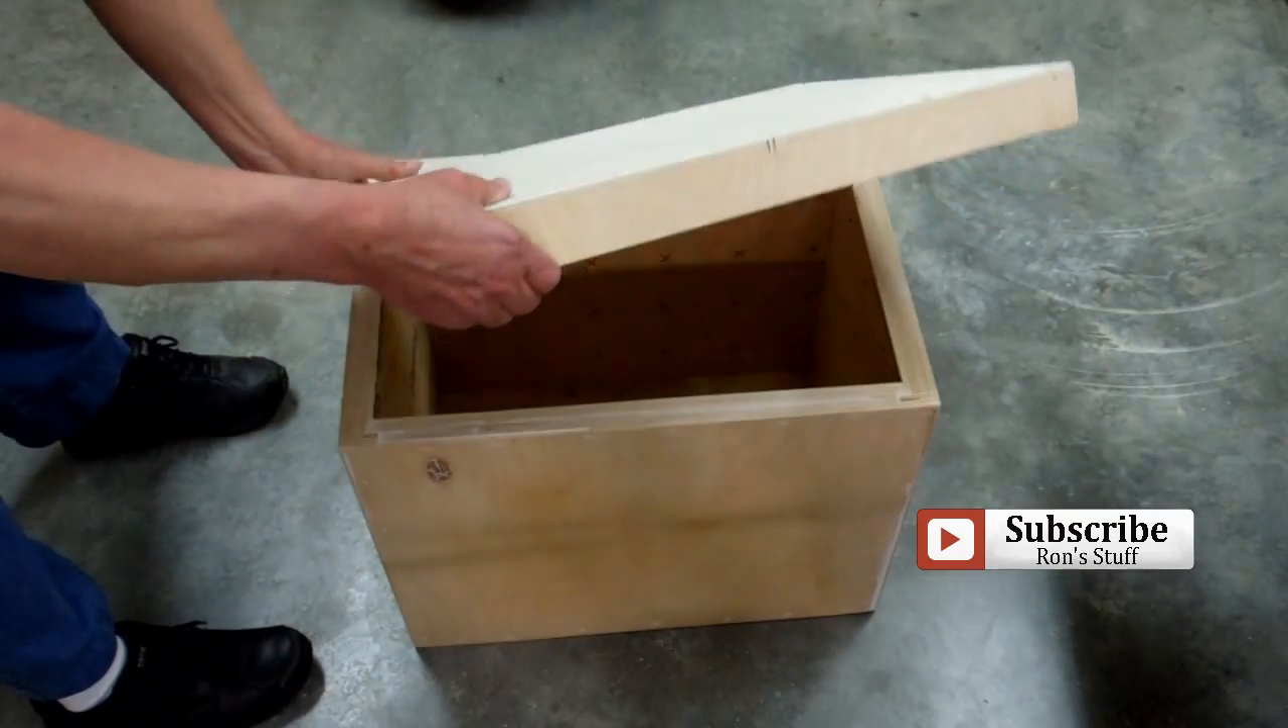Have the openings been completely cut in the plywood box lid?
No.